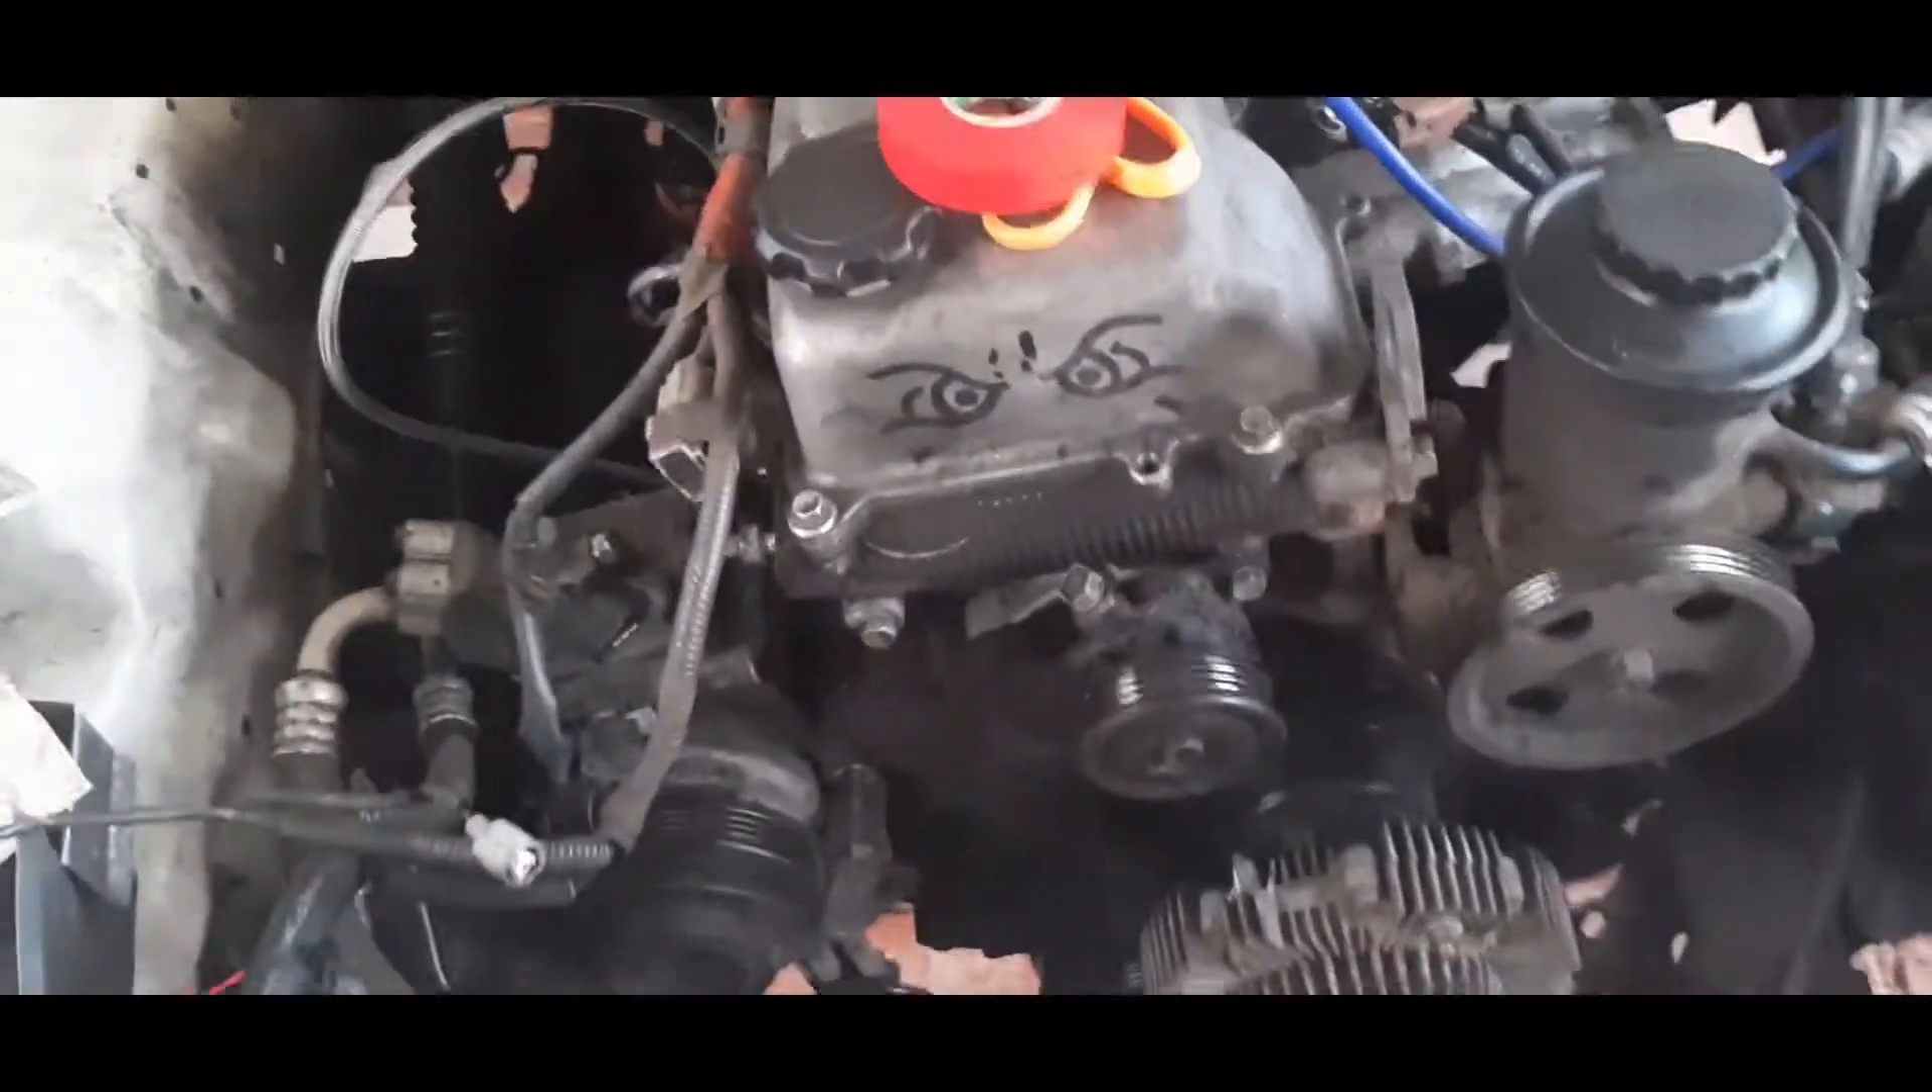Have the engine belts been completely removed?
Yes.